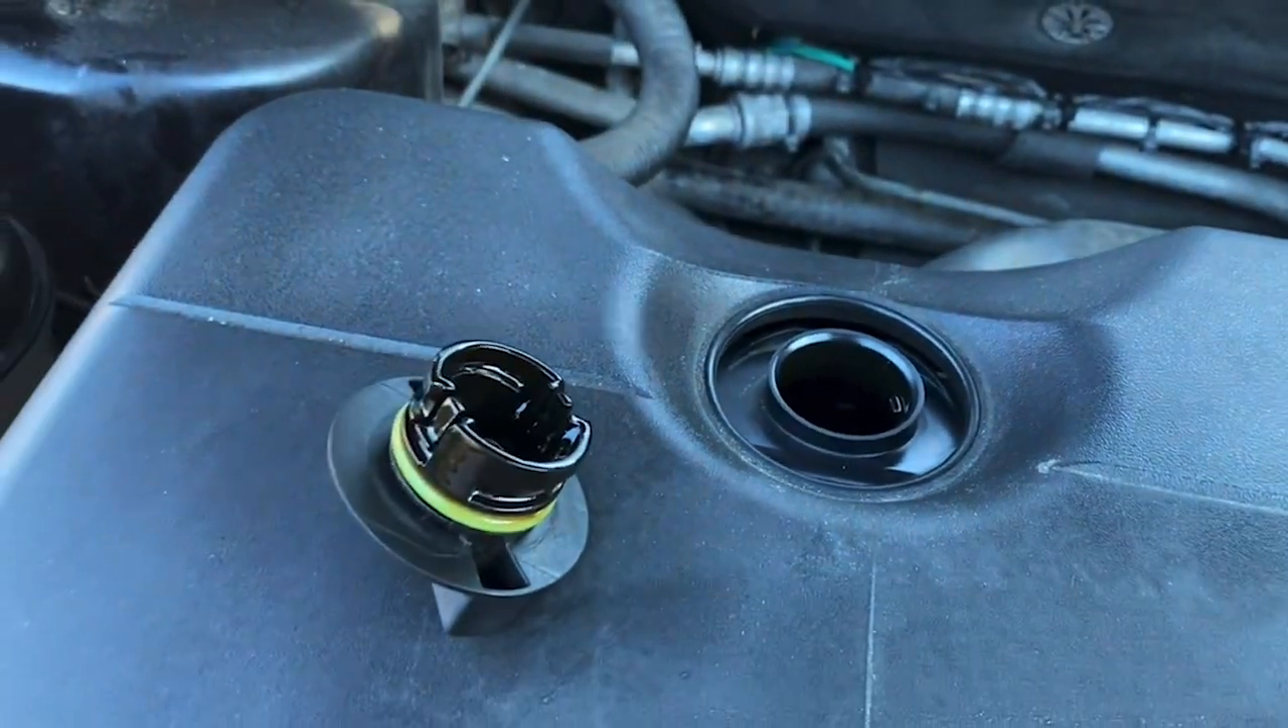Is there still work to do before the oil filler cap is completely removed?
No.